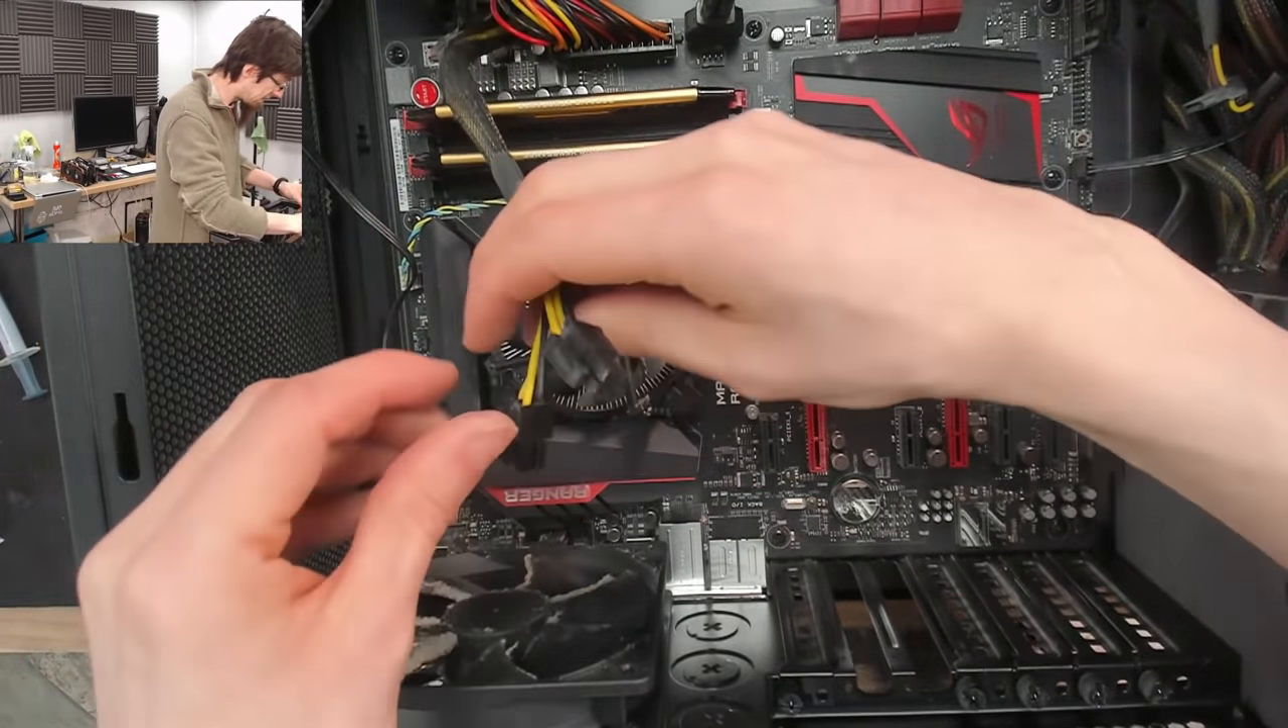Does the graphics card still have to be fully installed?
Yes.